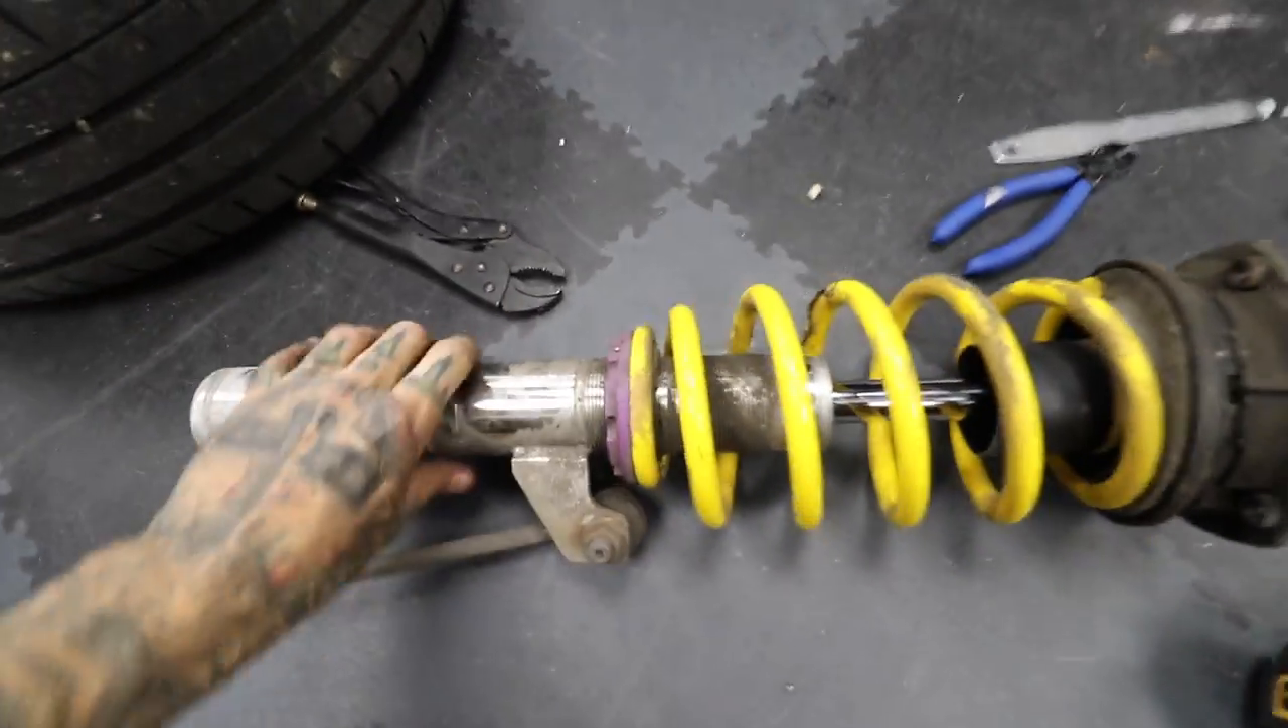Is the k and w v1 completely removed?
Yes.